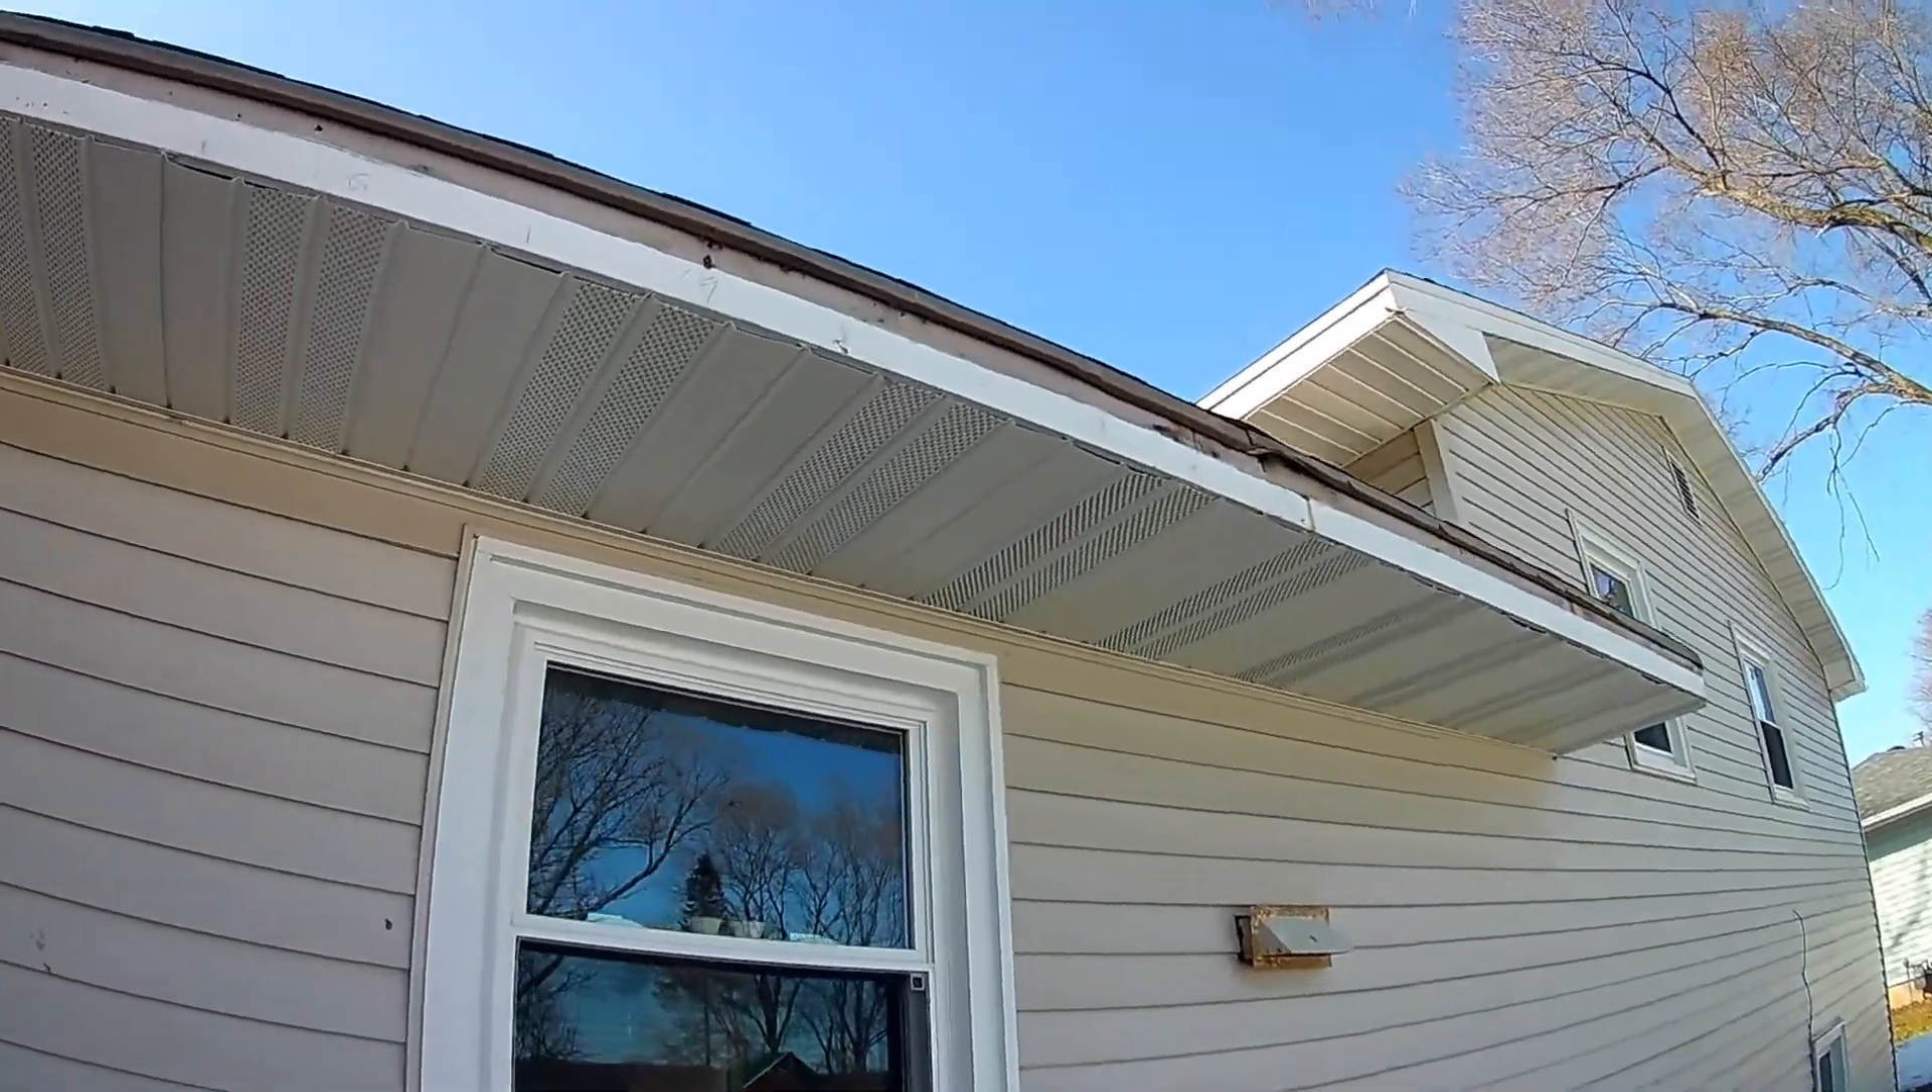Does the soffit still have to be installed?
No.